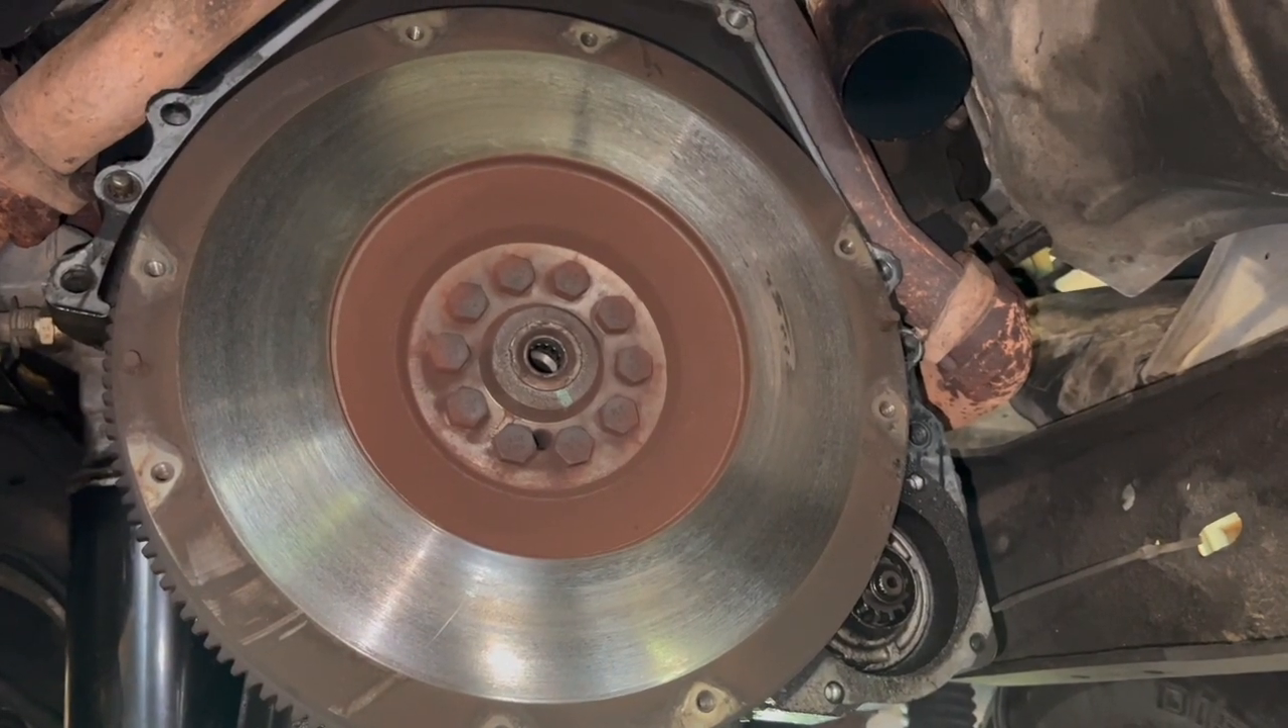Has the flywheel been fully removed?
No.